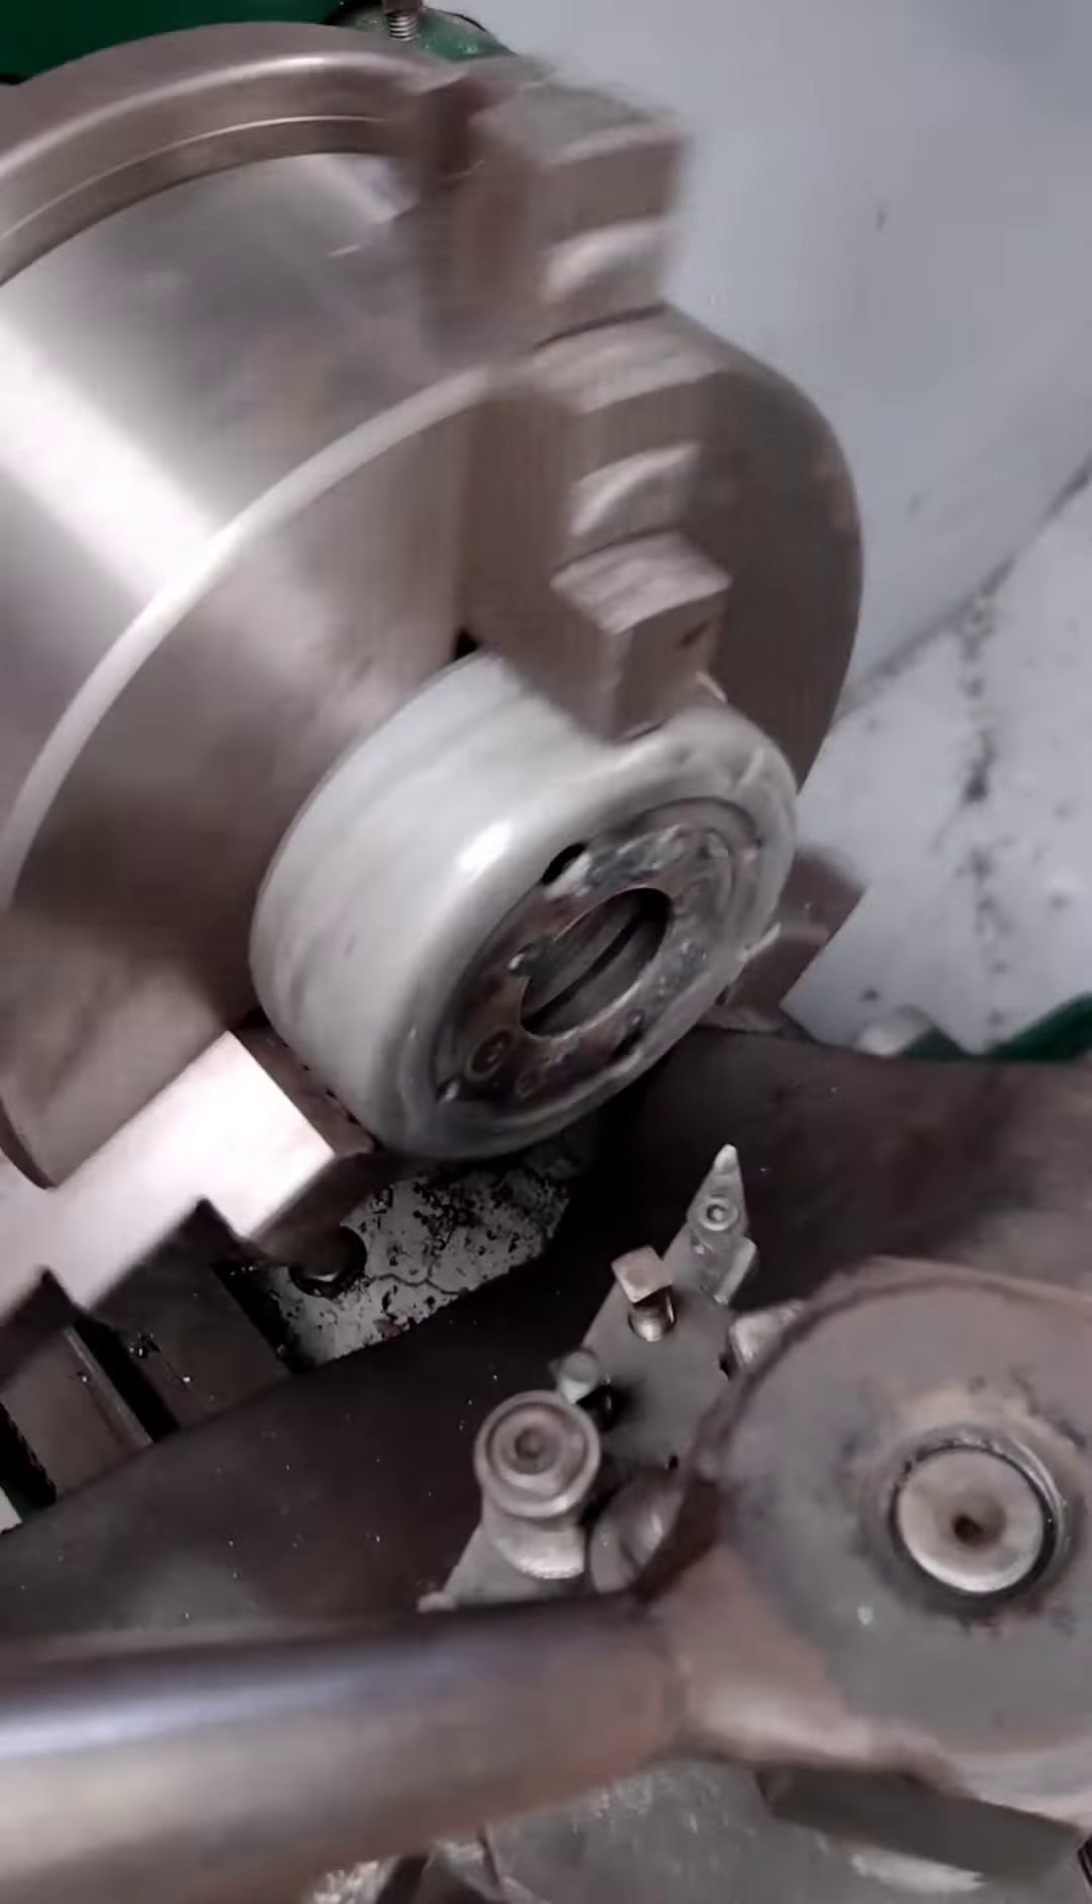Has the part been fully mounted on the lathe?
Yes.